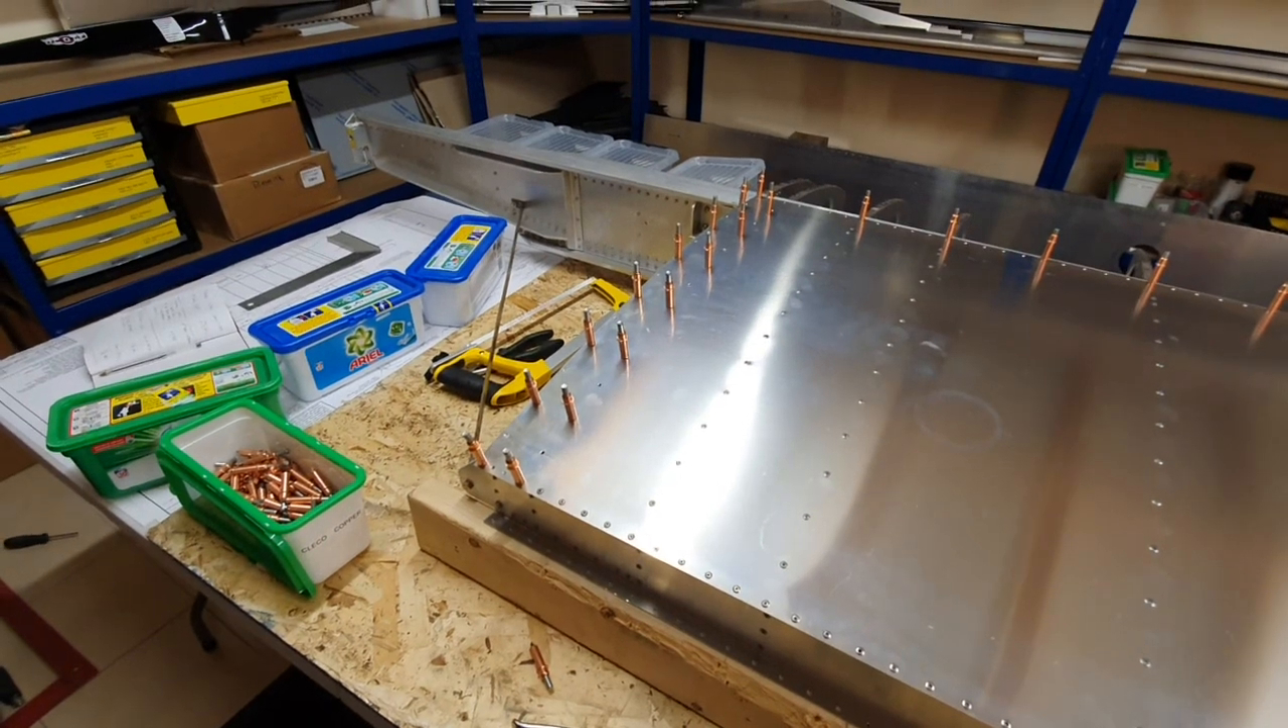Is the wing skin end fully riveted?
No.